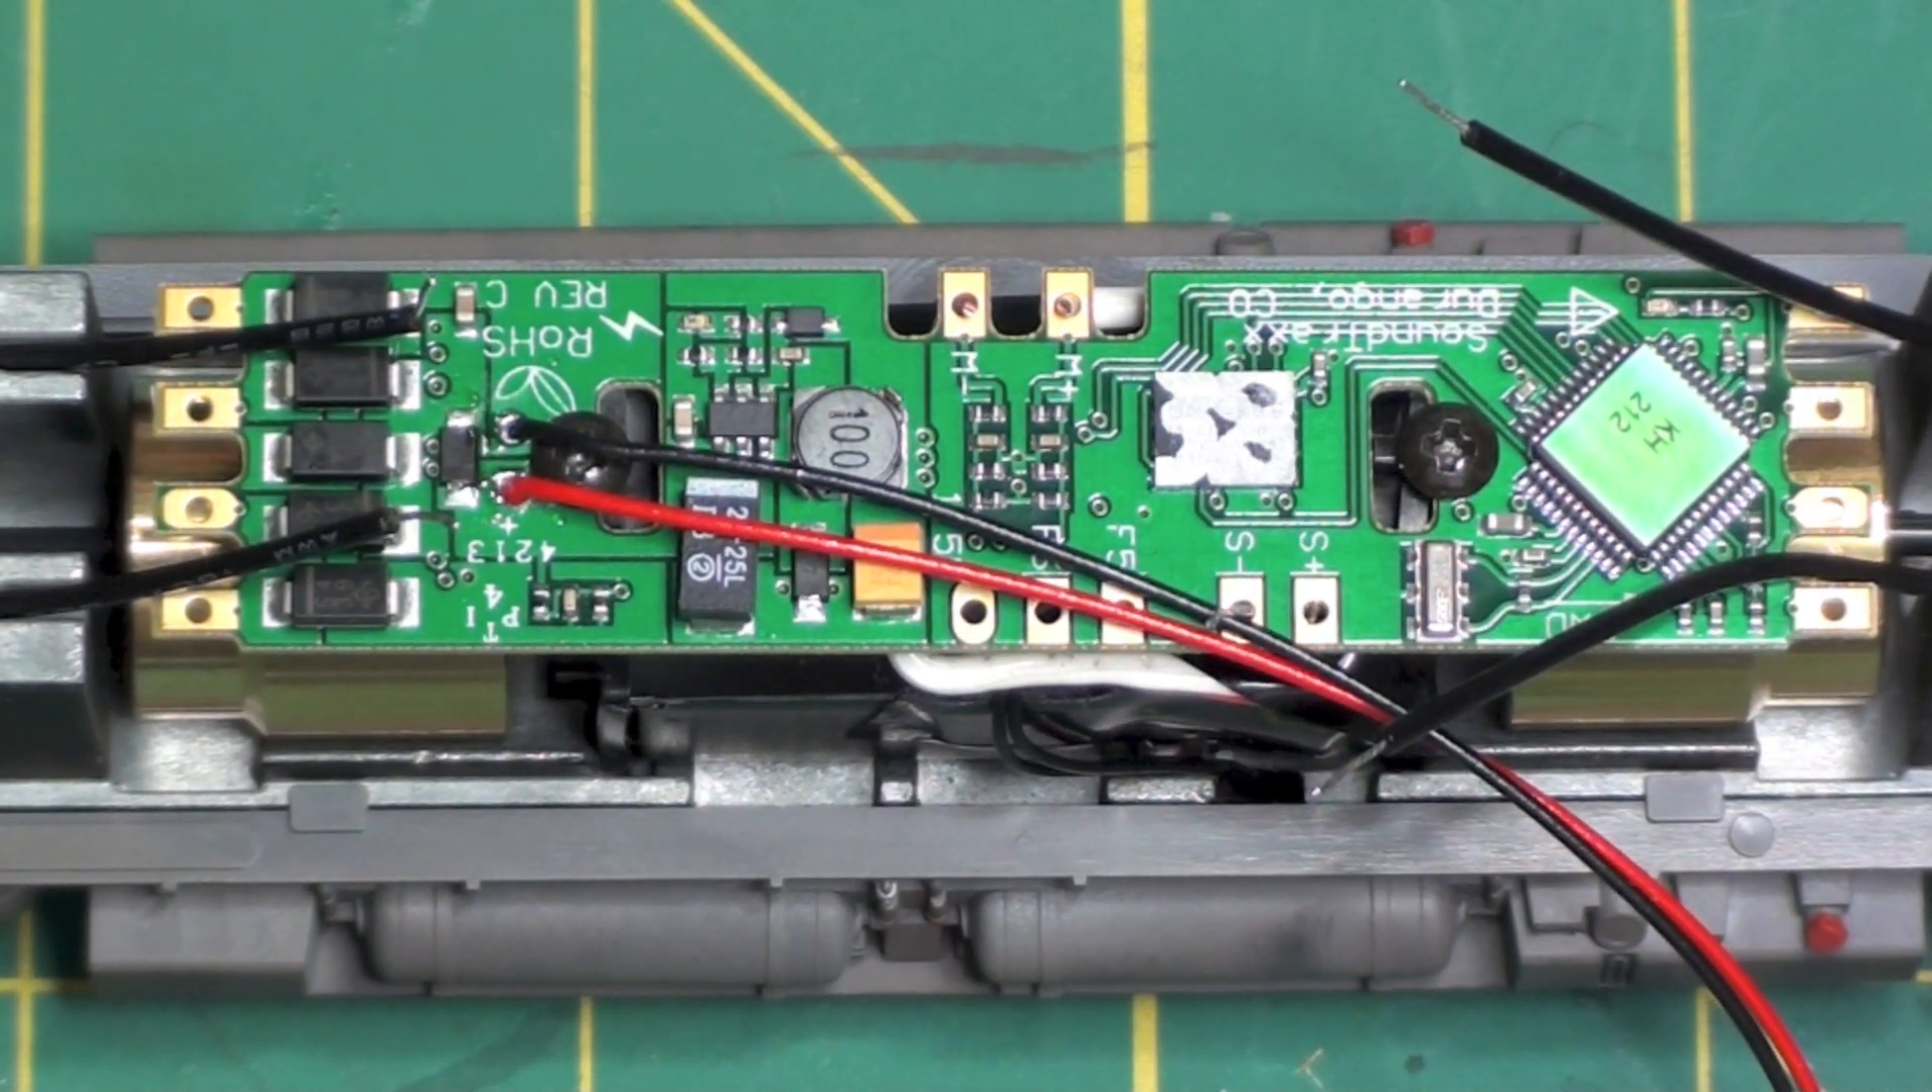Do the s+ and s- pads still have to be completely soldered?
Yes.